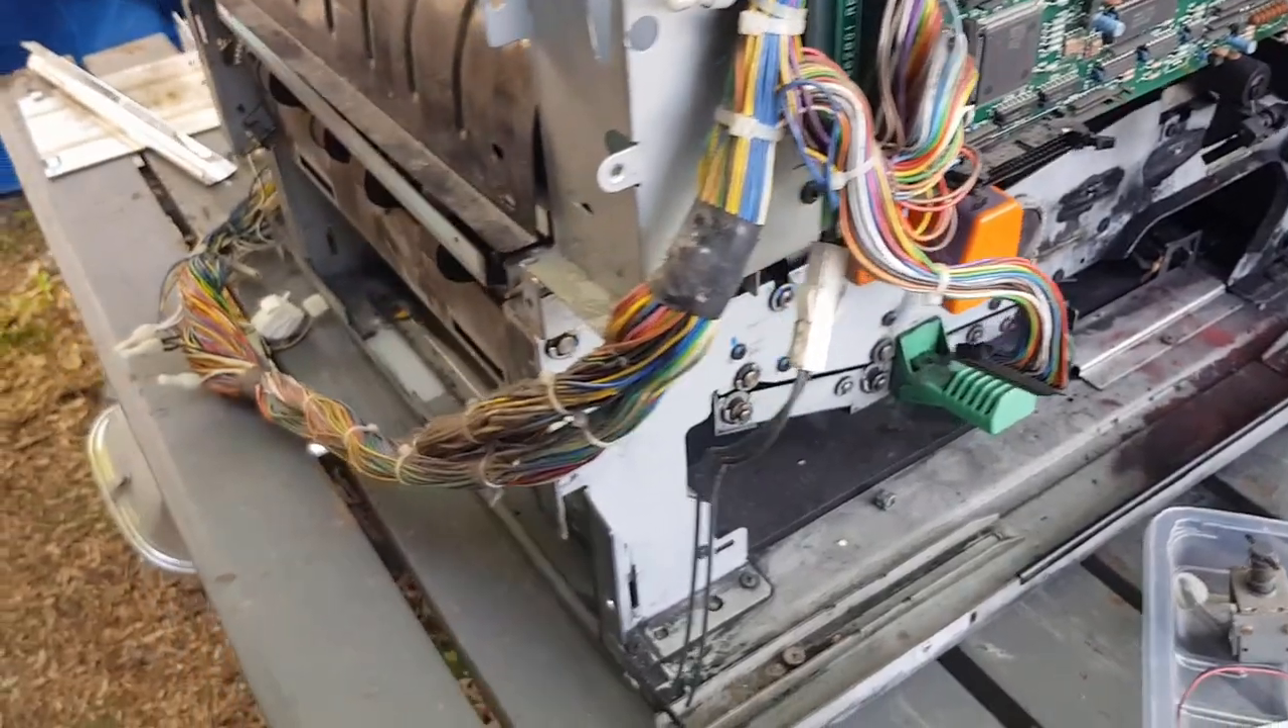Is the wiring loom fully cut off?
No.